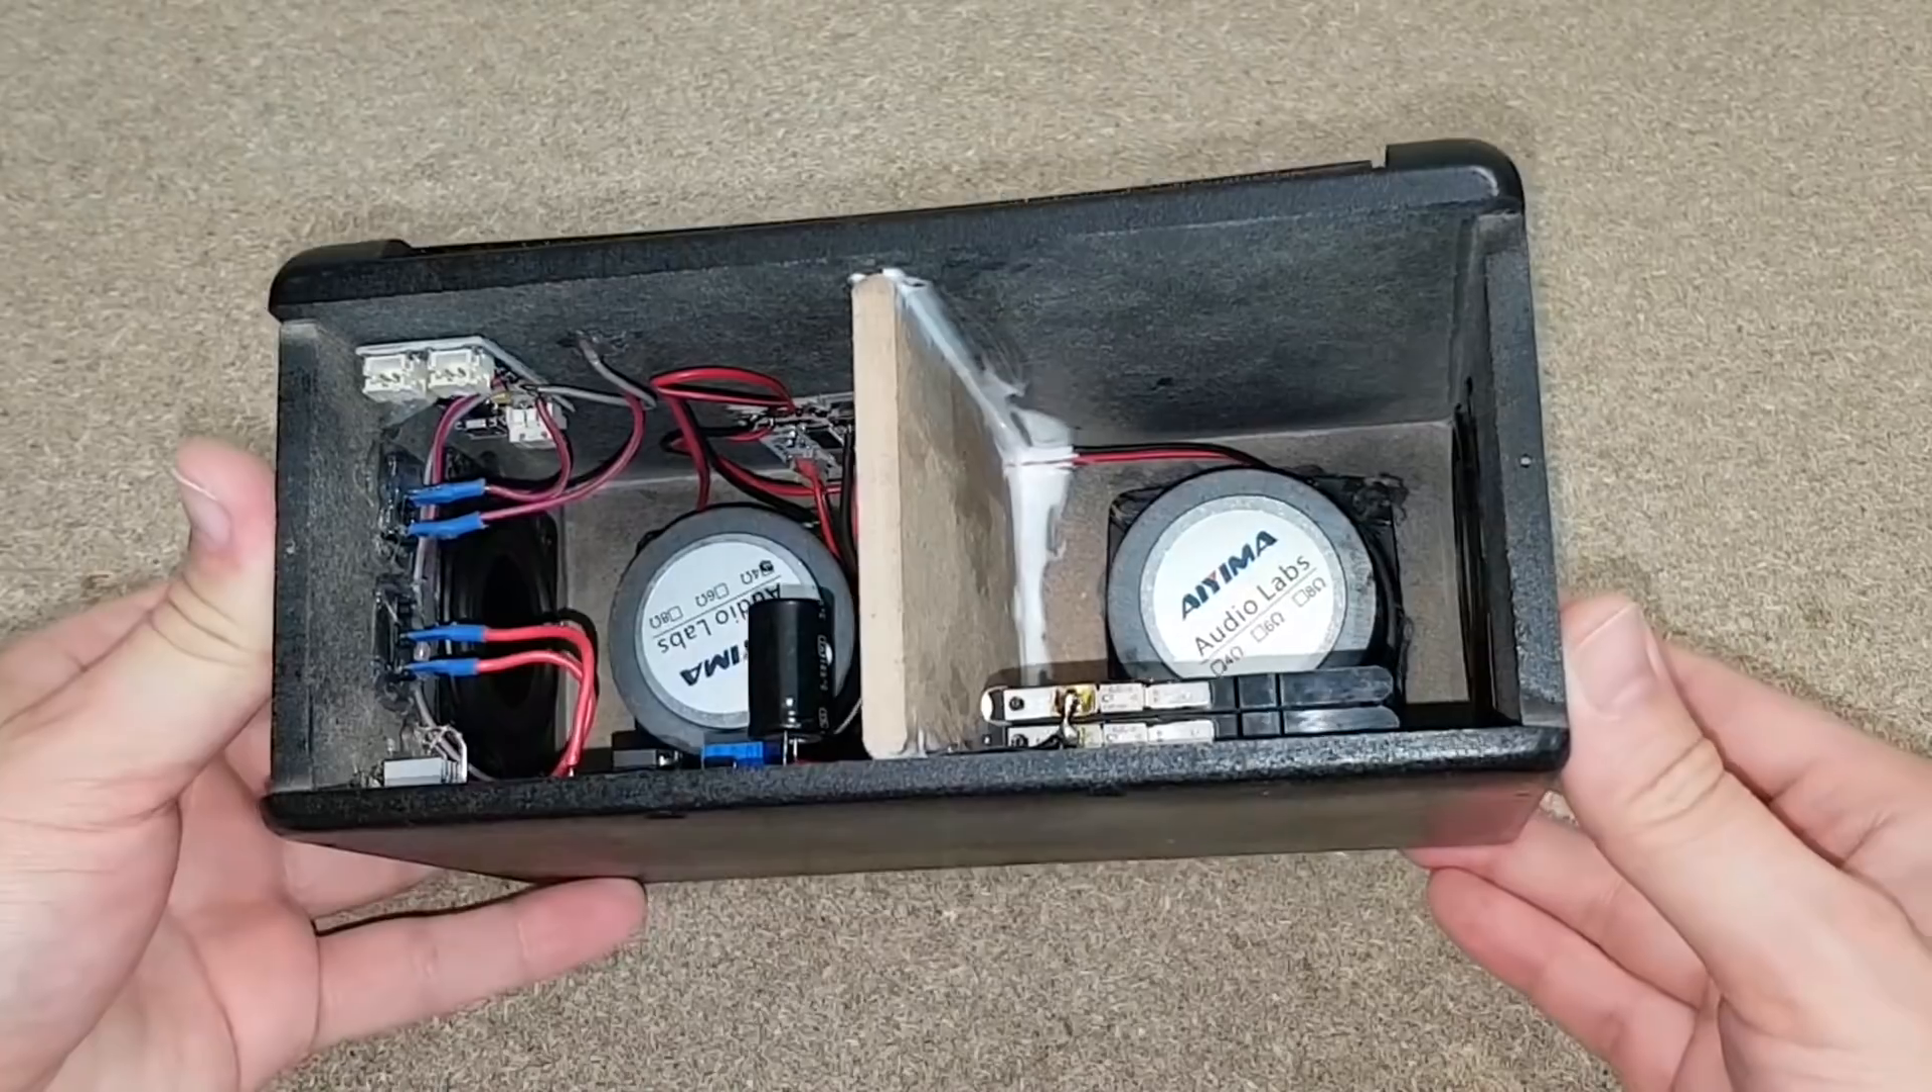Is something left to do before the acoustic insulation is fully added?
Yes.